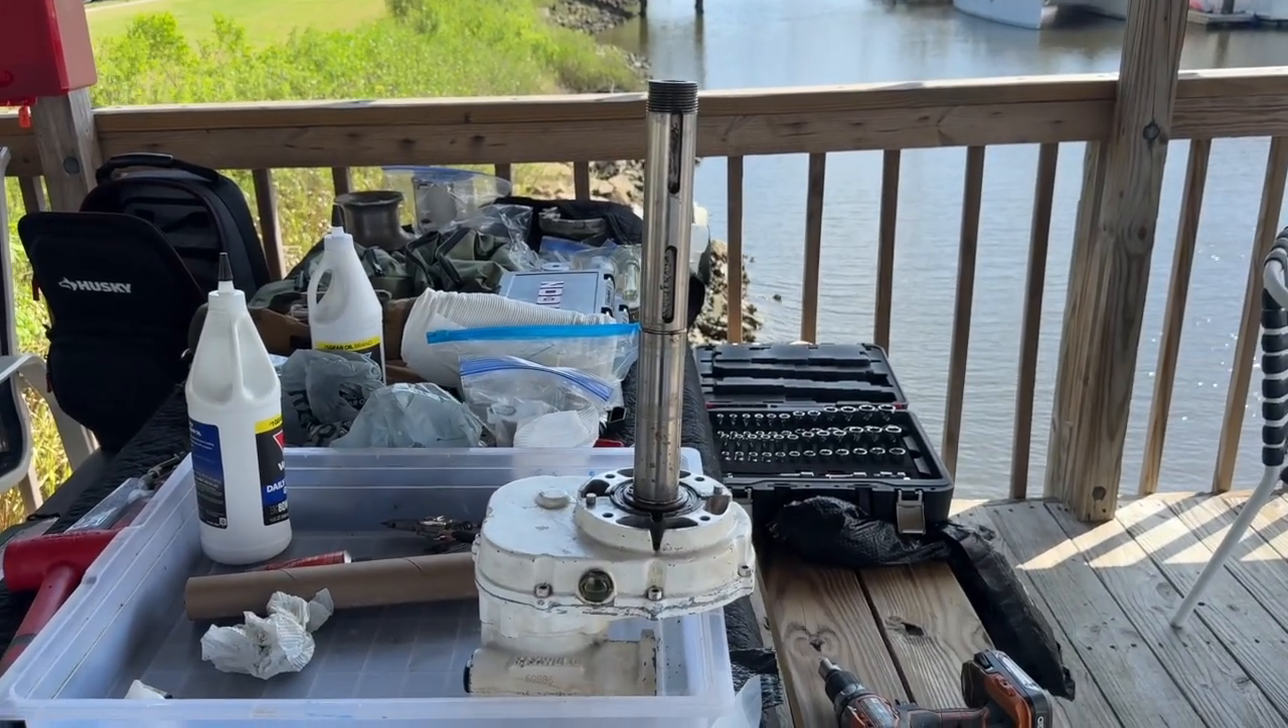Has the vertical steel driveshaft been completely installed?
Yes.